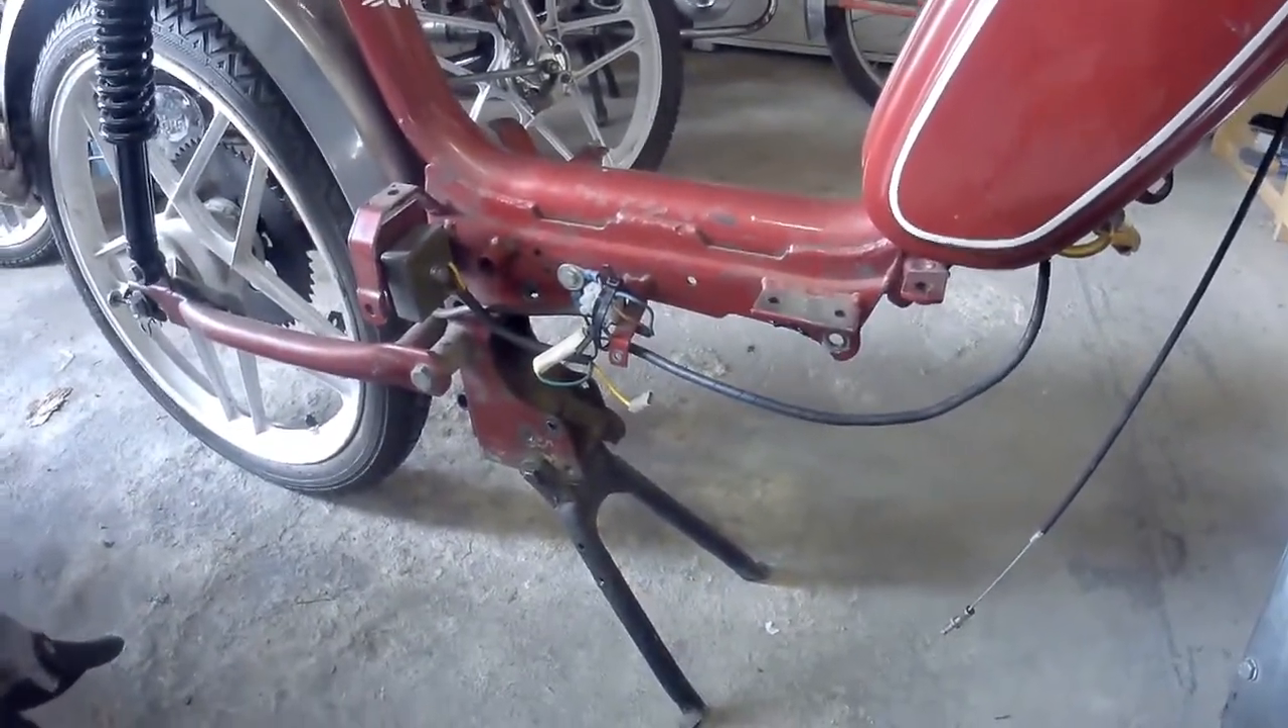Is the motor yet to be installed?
Yes.